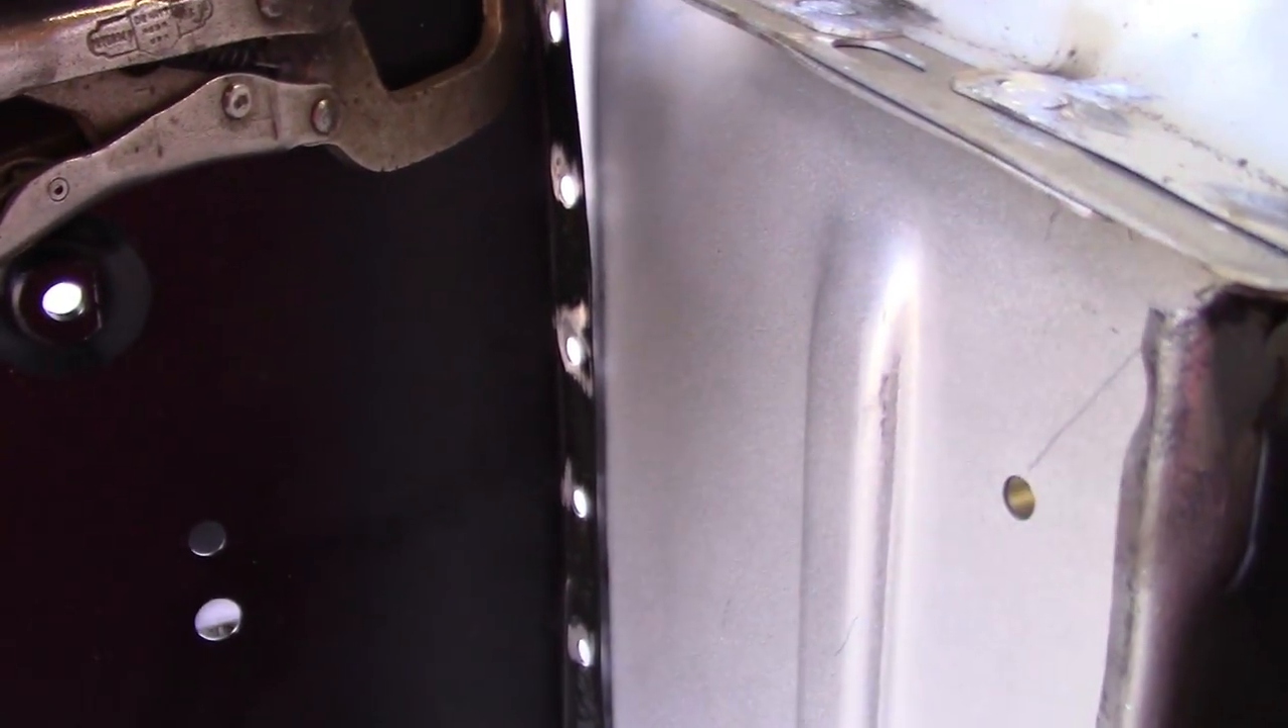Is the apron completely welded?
No.